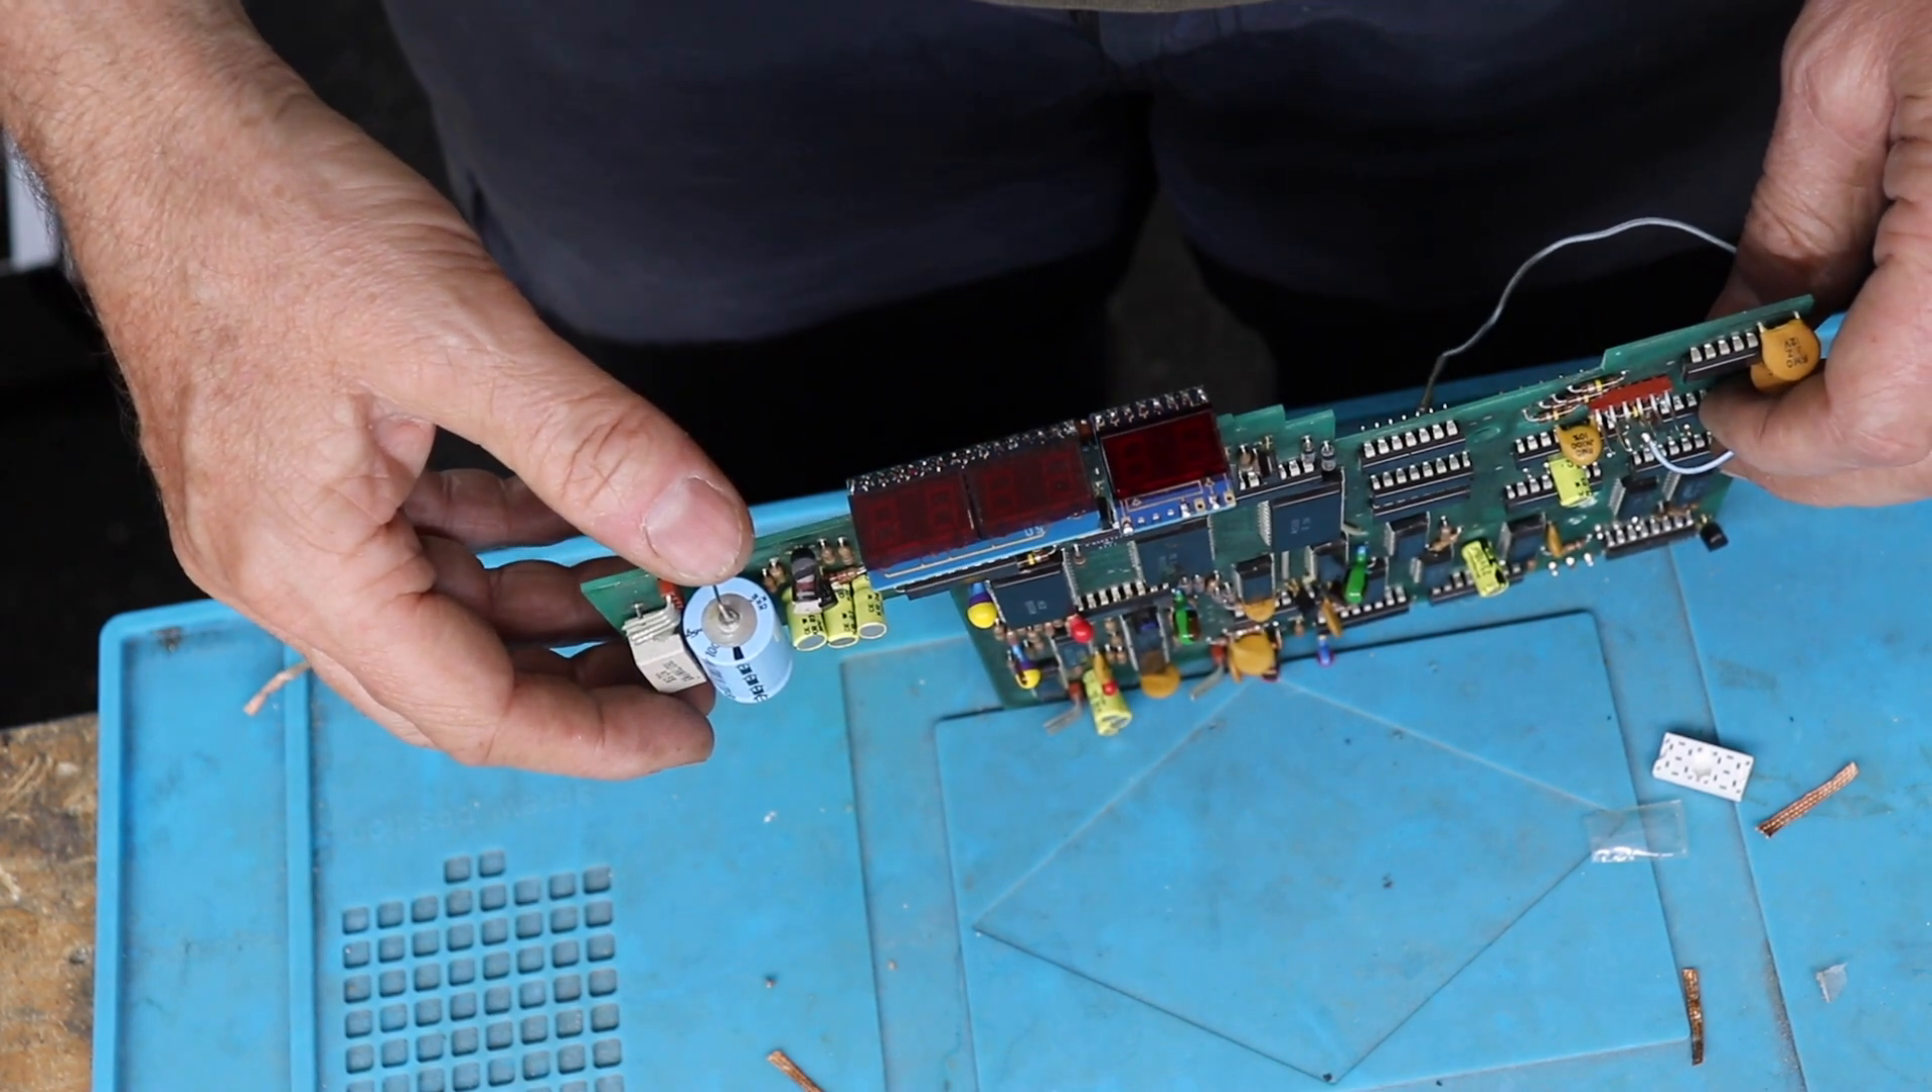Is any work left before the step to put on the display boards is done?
No.